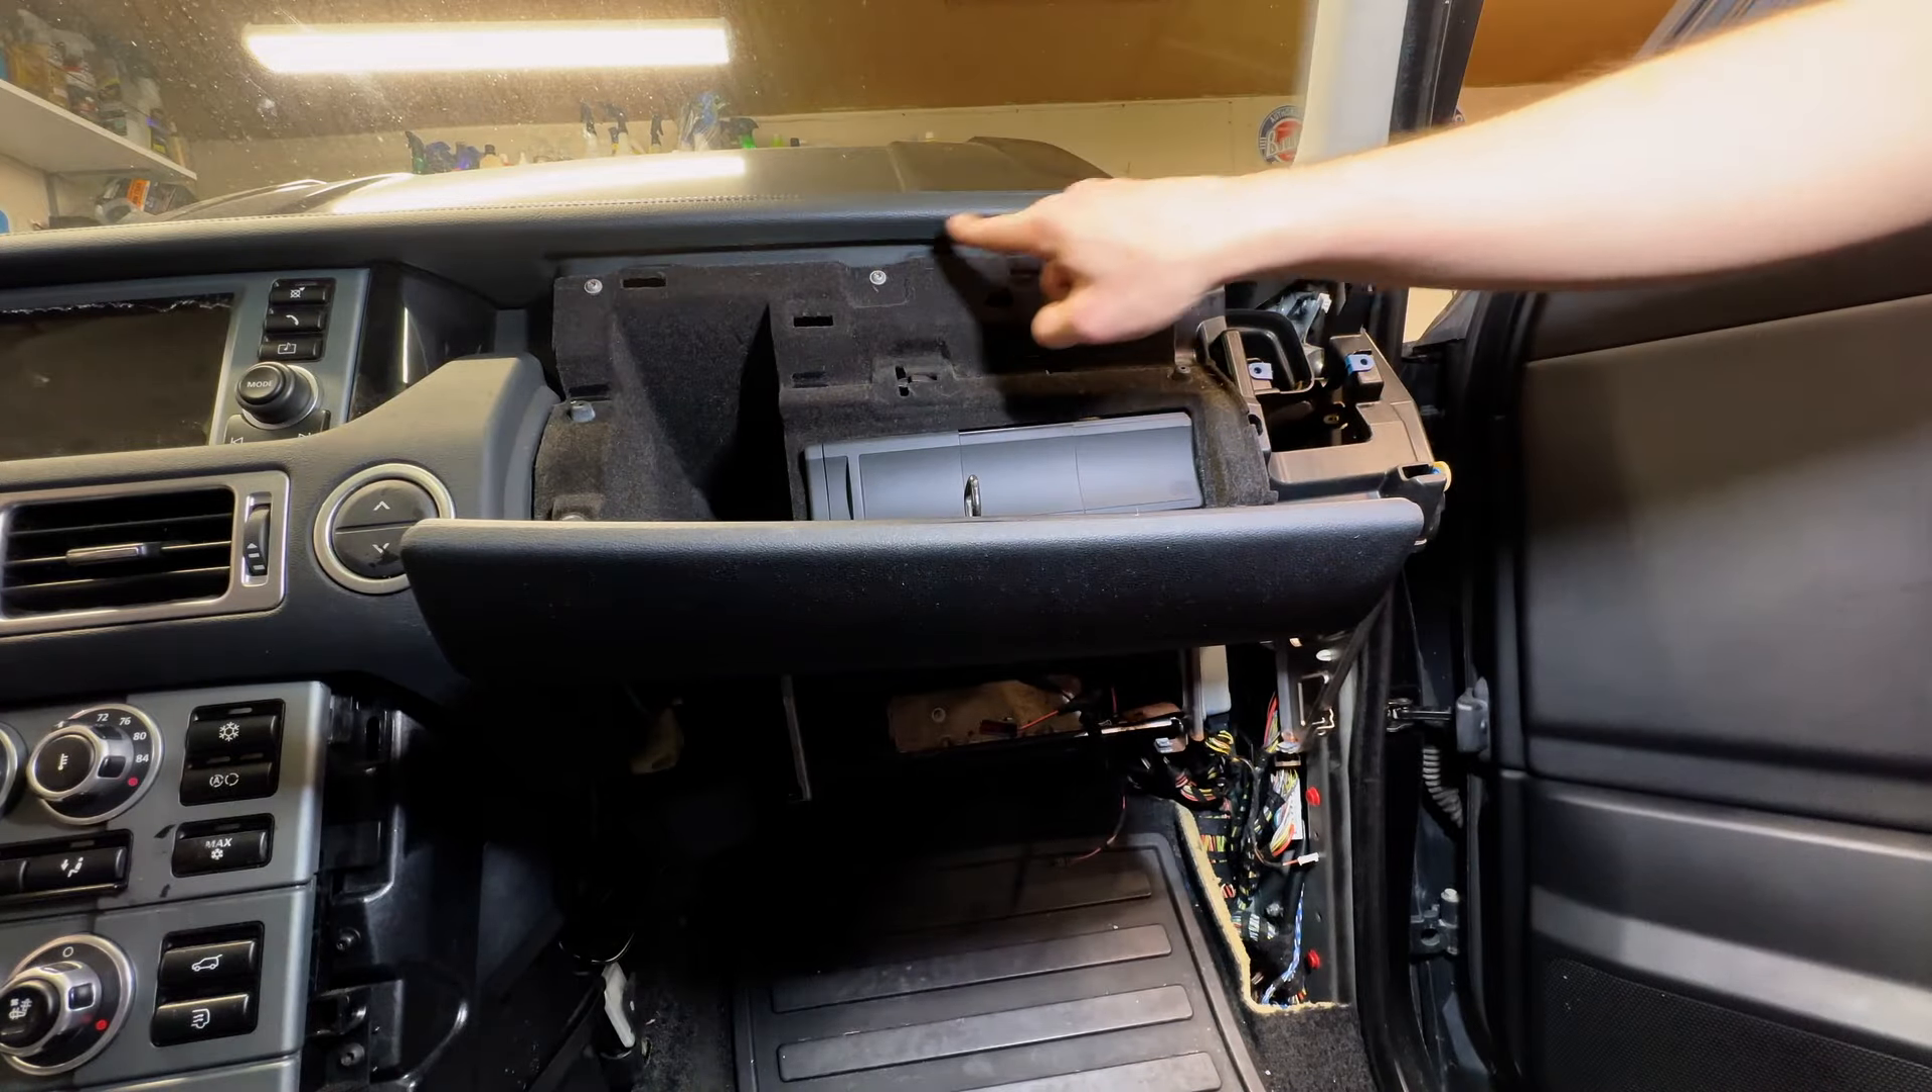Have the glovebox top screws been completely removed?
No.